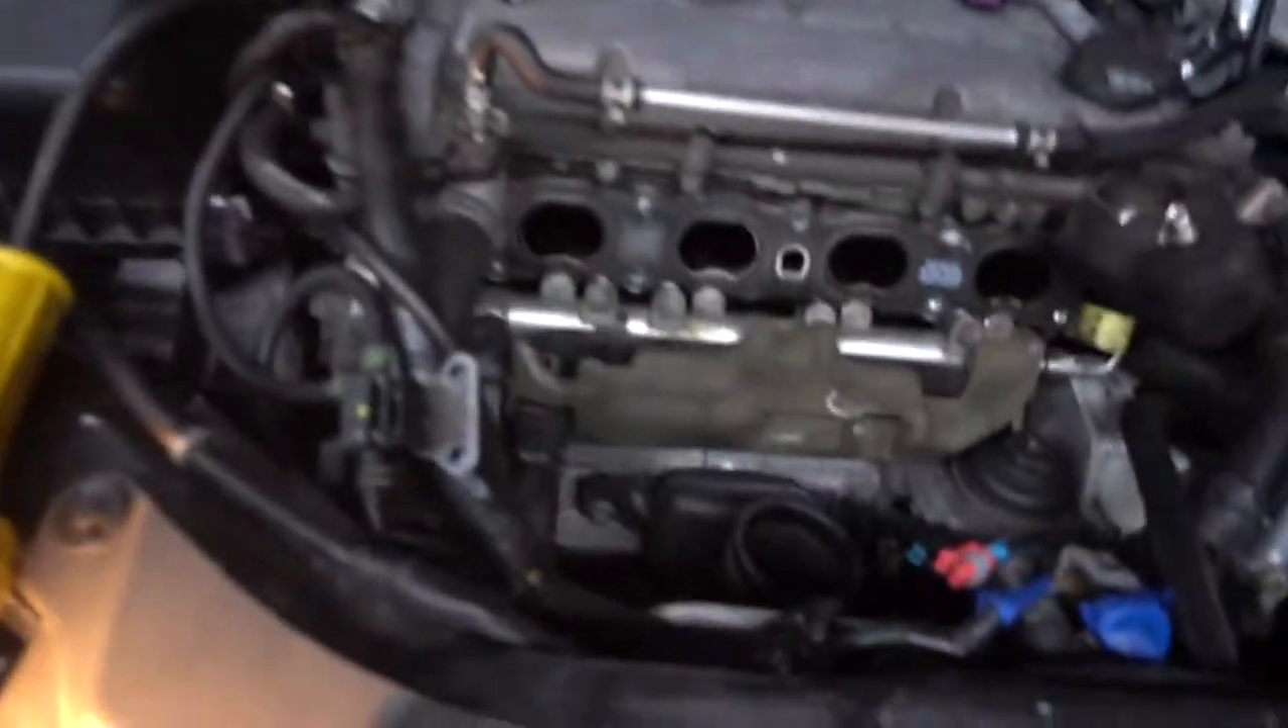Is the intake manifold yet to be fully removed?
No.